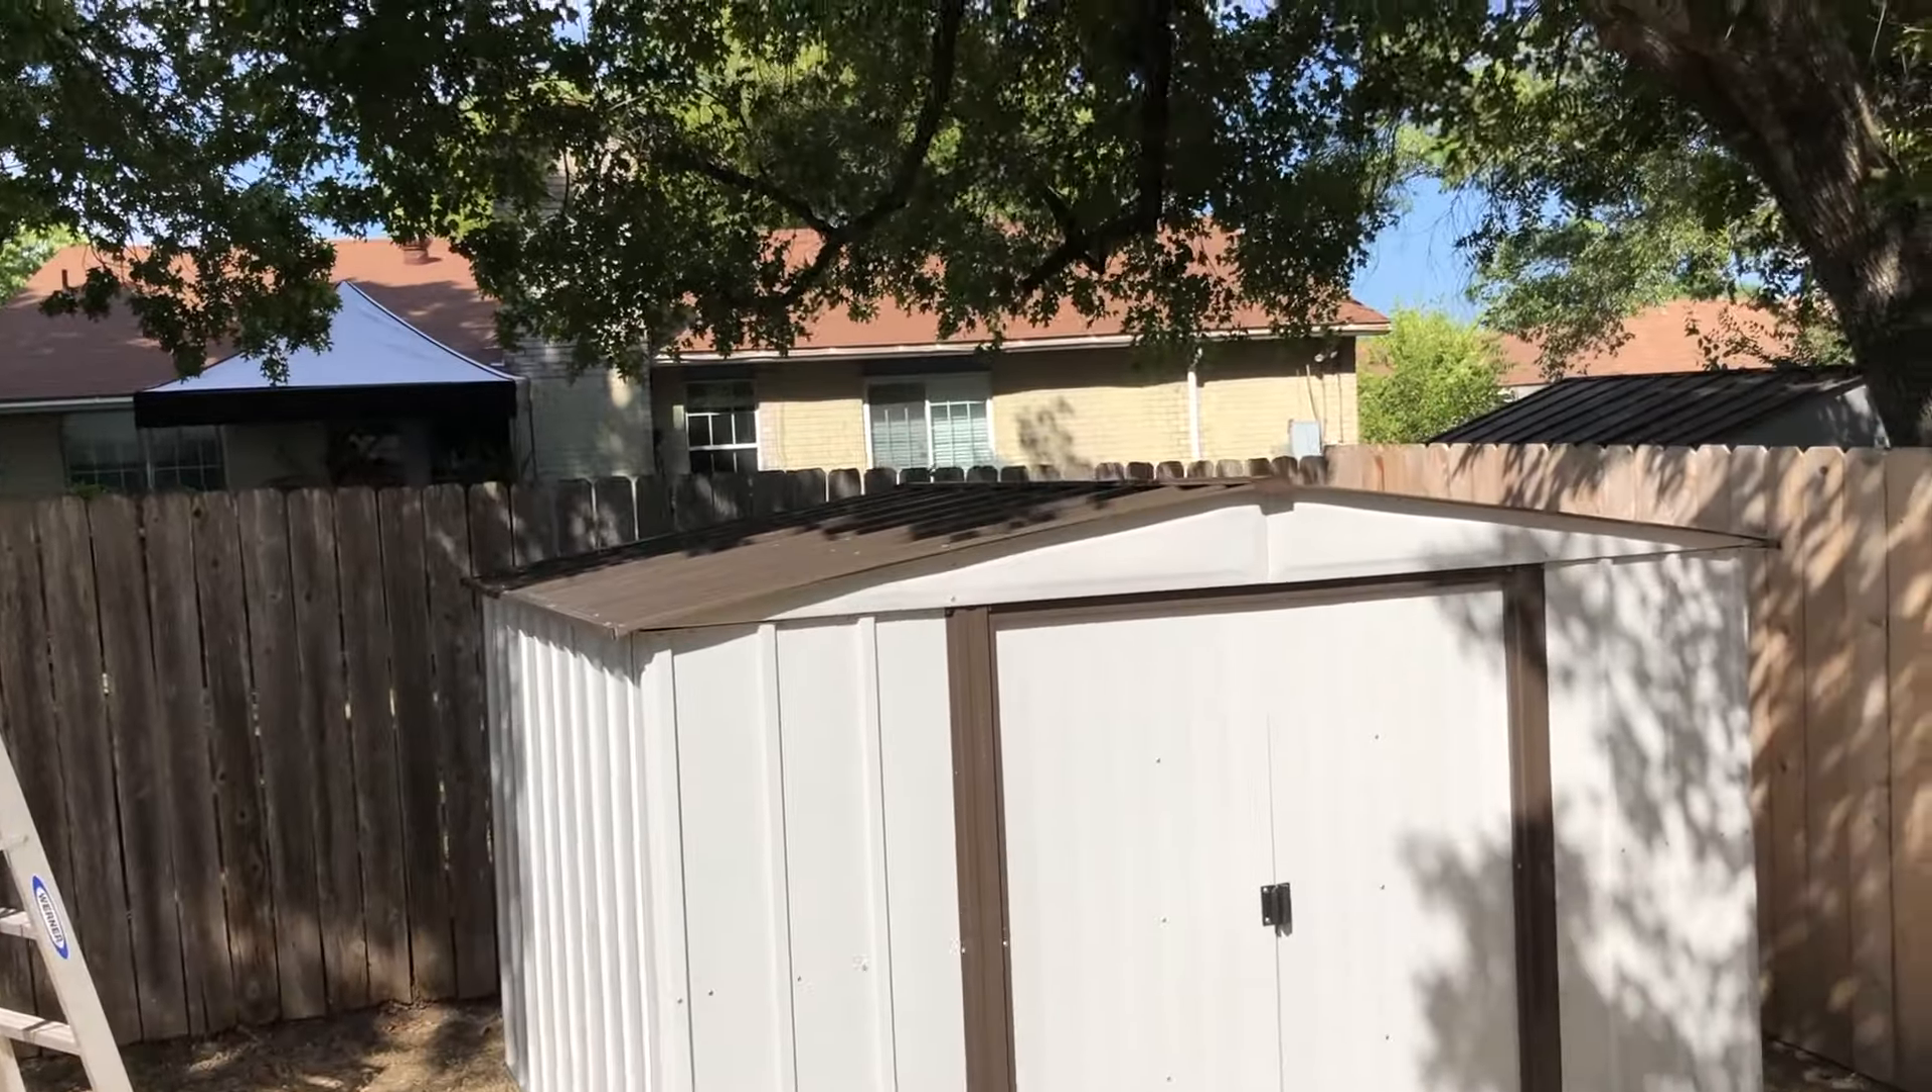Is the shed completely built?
Yes.